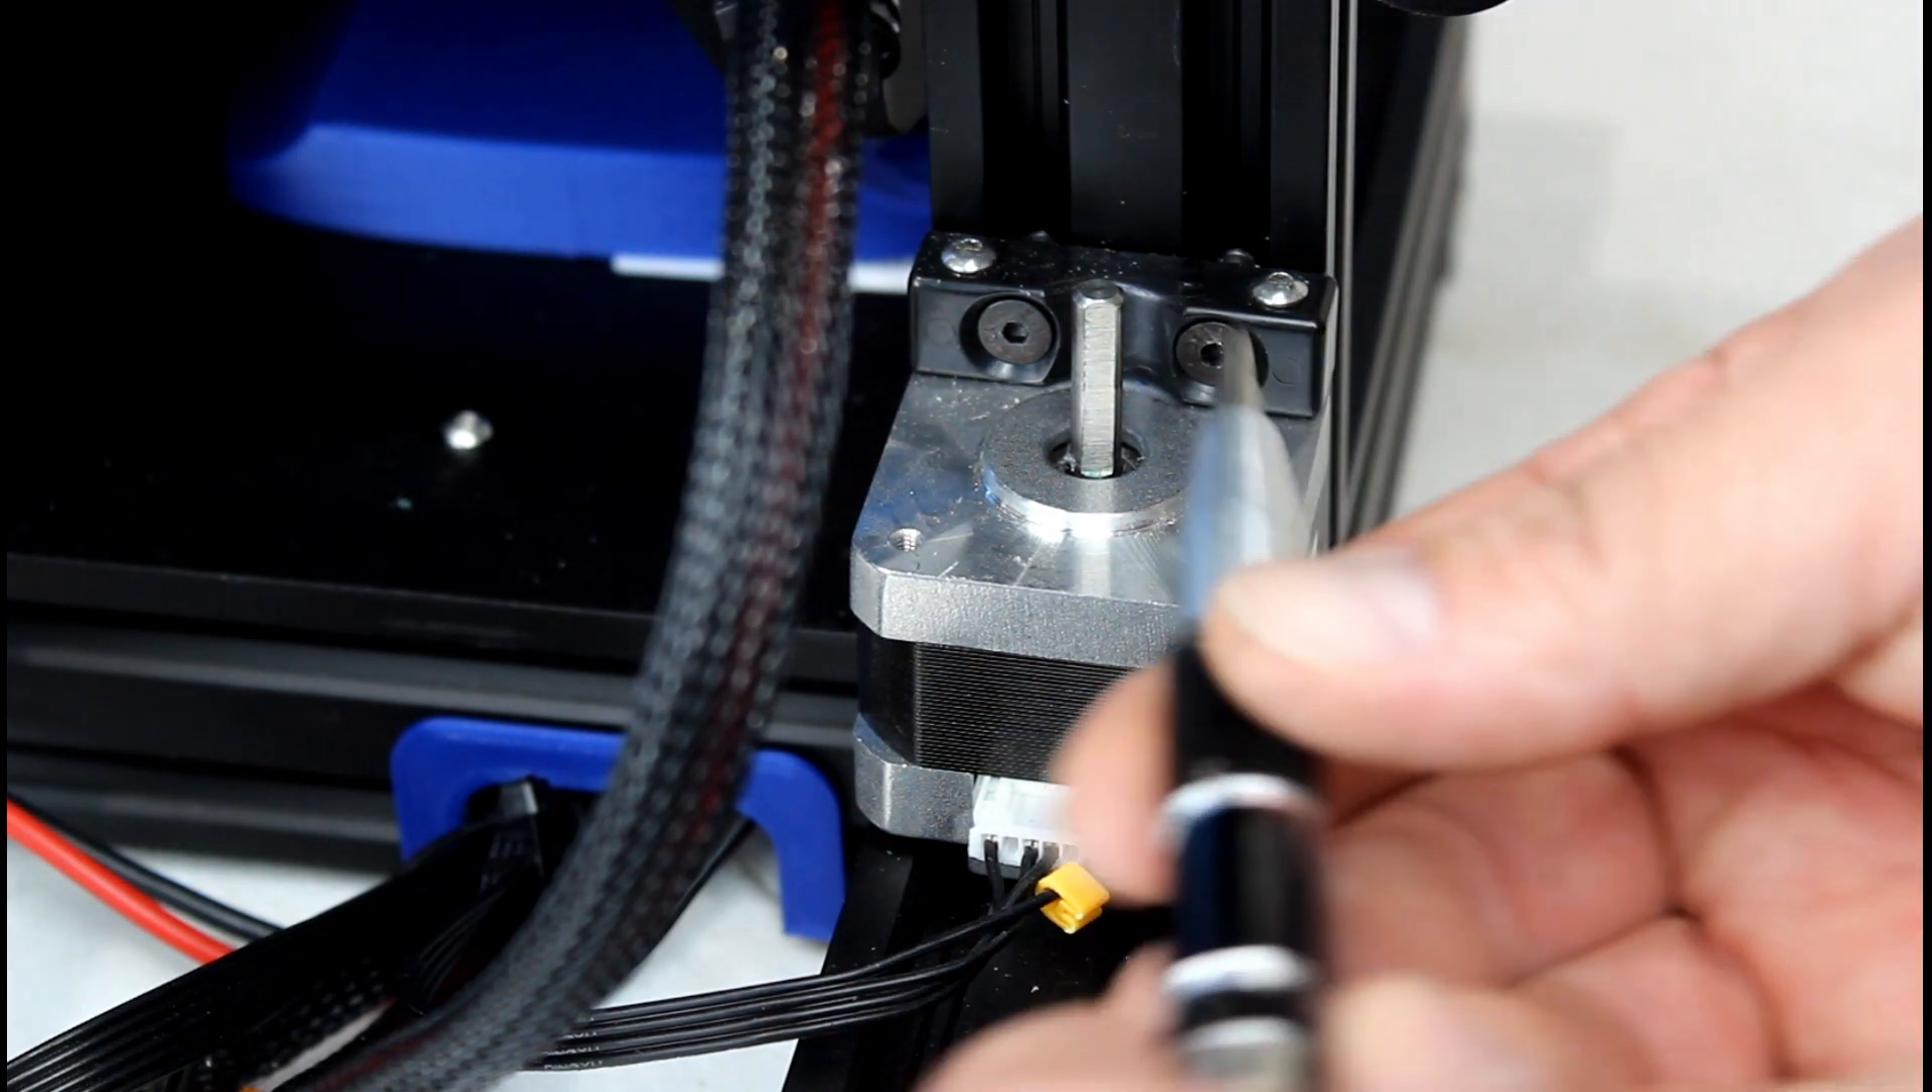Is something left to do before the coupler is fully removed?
No.